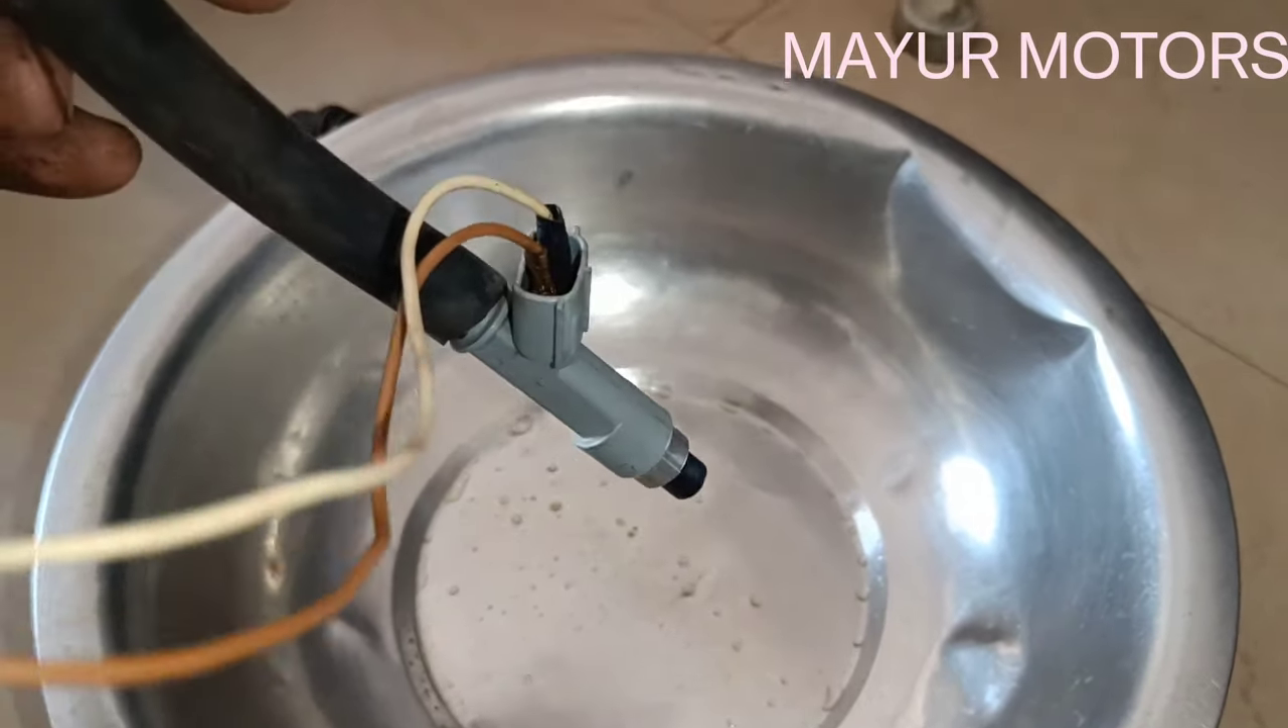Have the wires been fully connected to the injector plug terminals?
Yes.